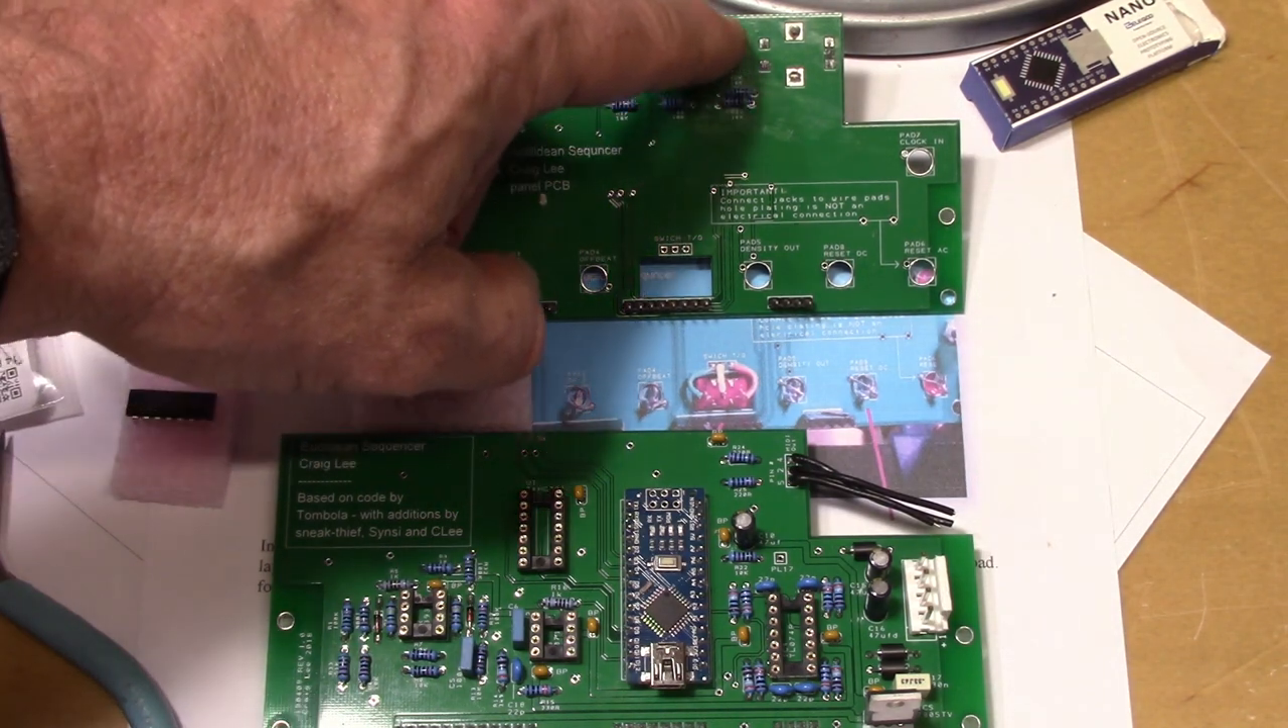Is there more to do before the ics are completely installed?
Yes.